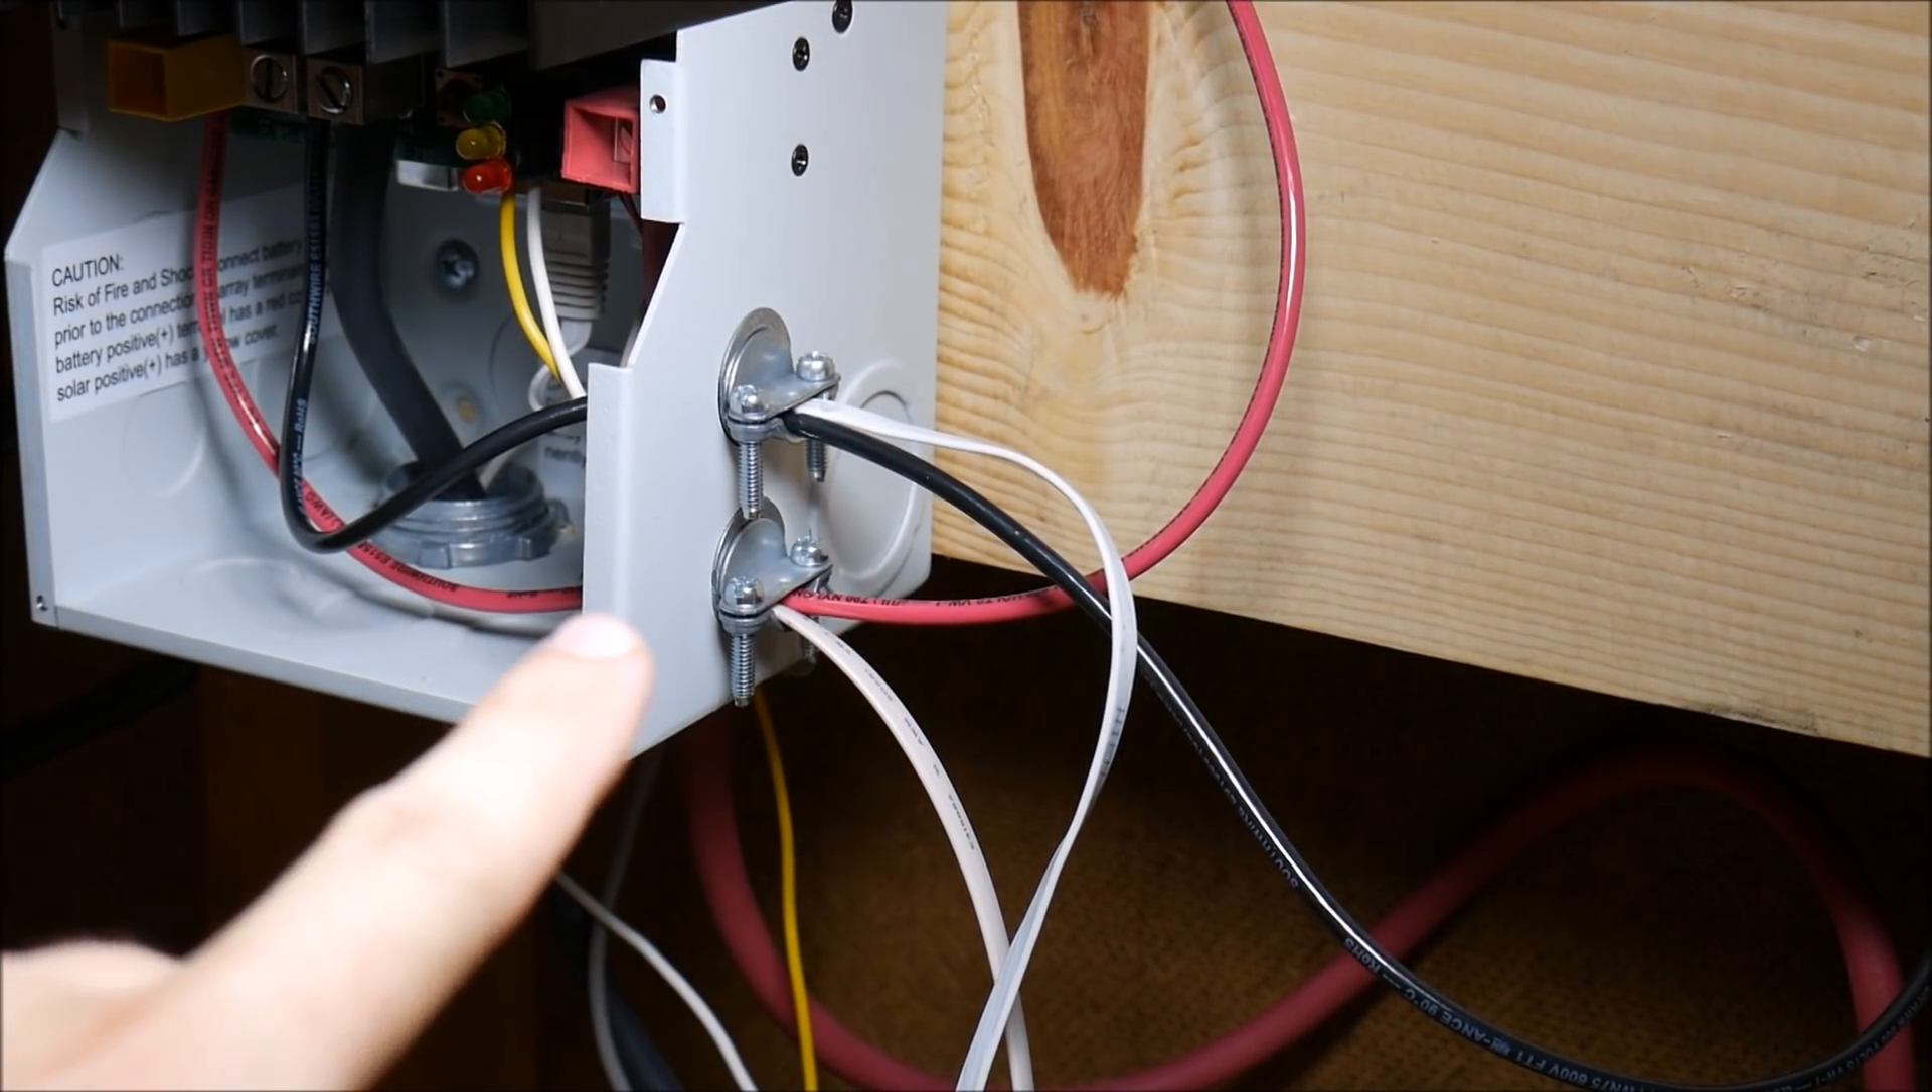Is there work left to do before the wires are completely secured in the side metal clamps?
No.